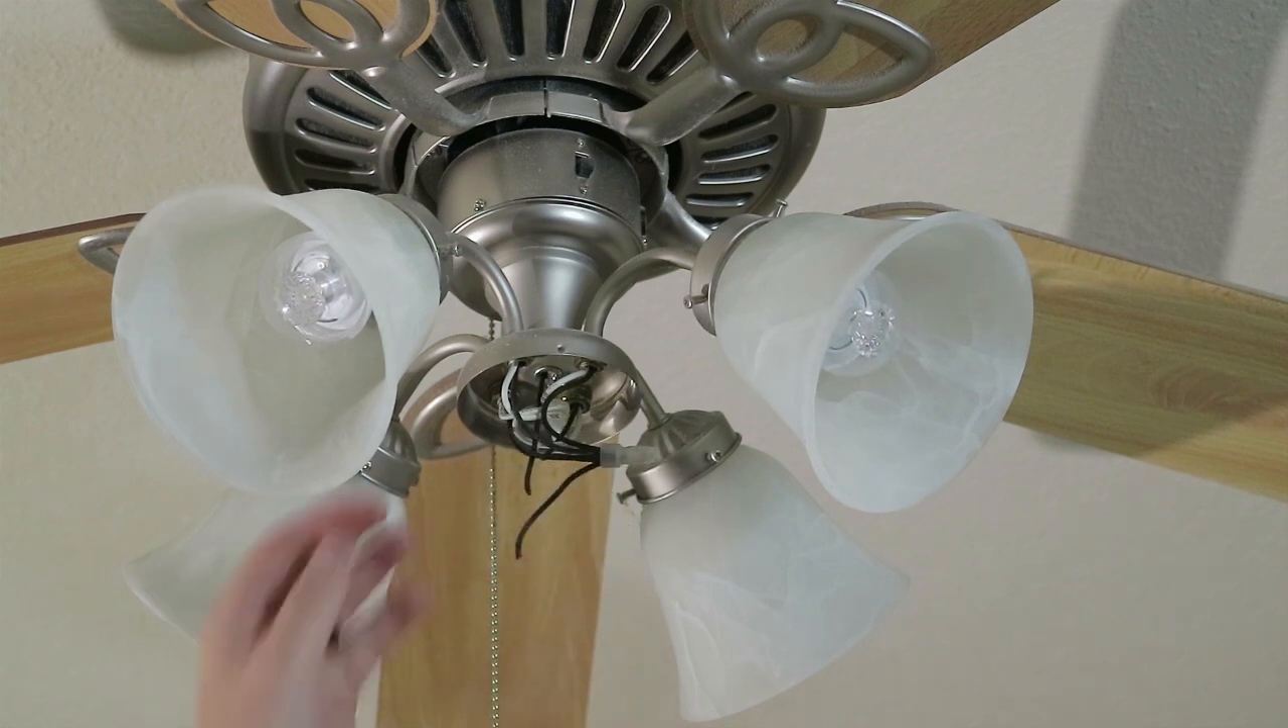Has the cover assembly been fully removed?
Yes.